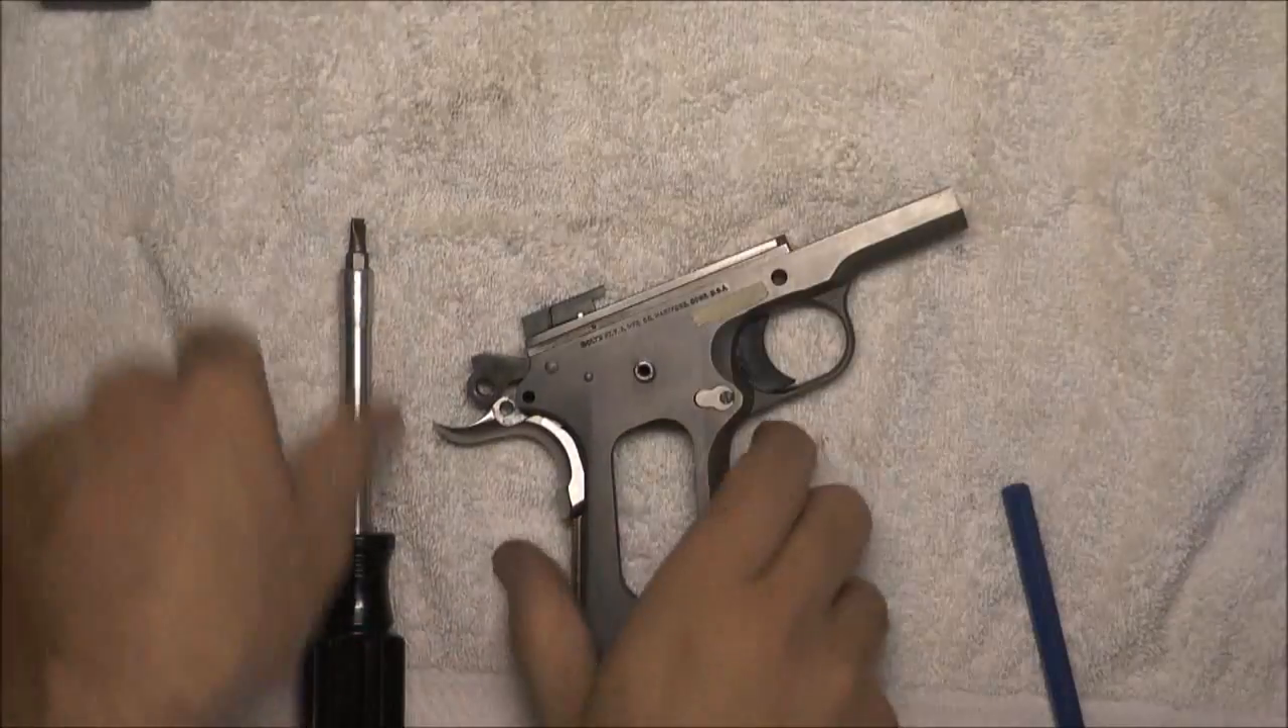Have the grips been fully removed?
Yes.